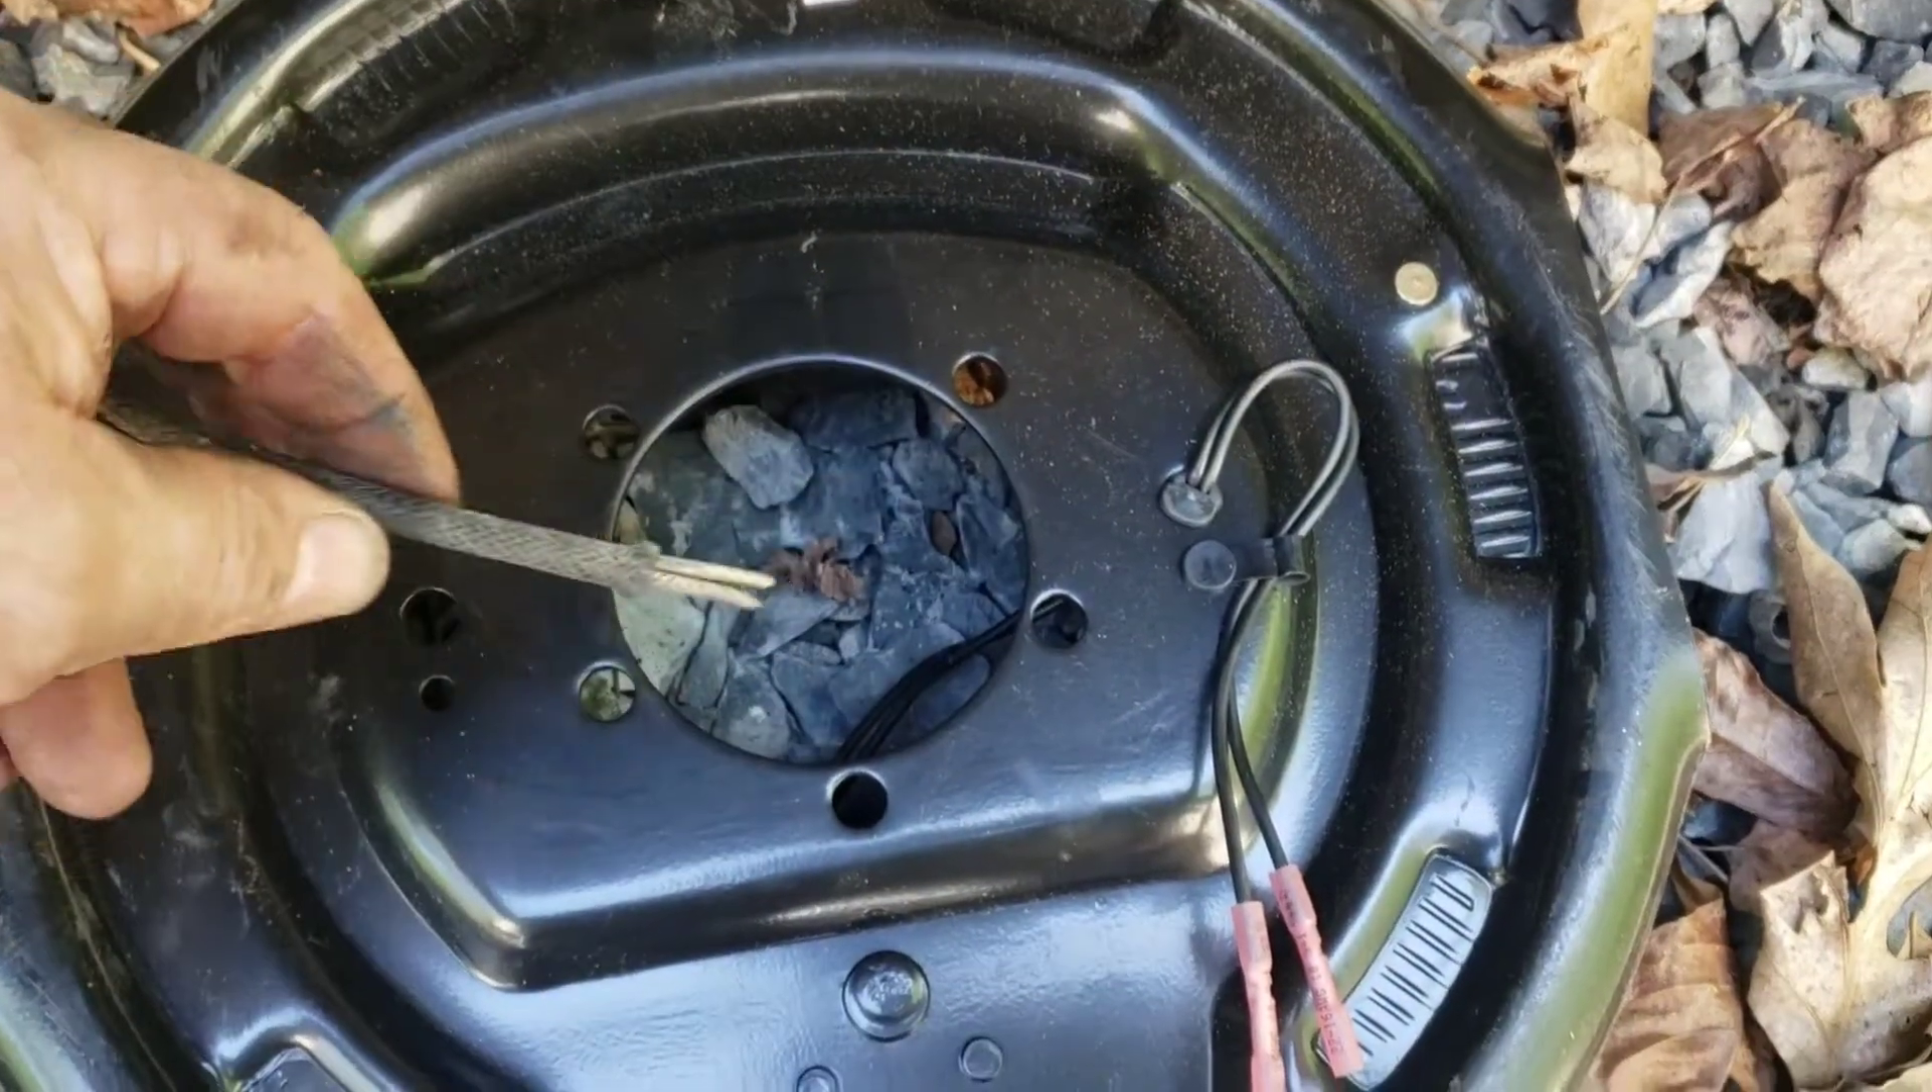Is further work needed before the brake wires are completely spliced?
Yes.